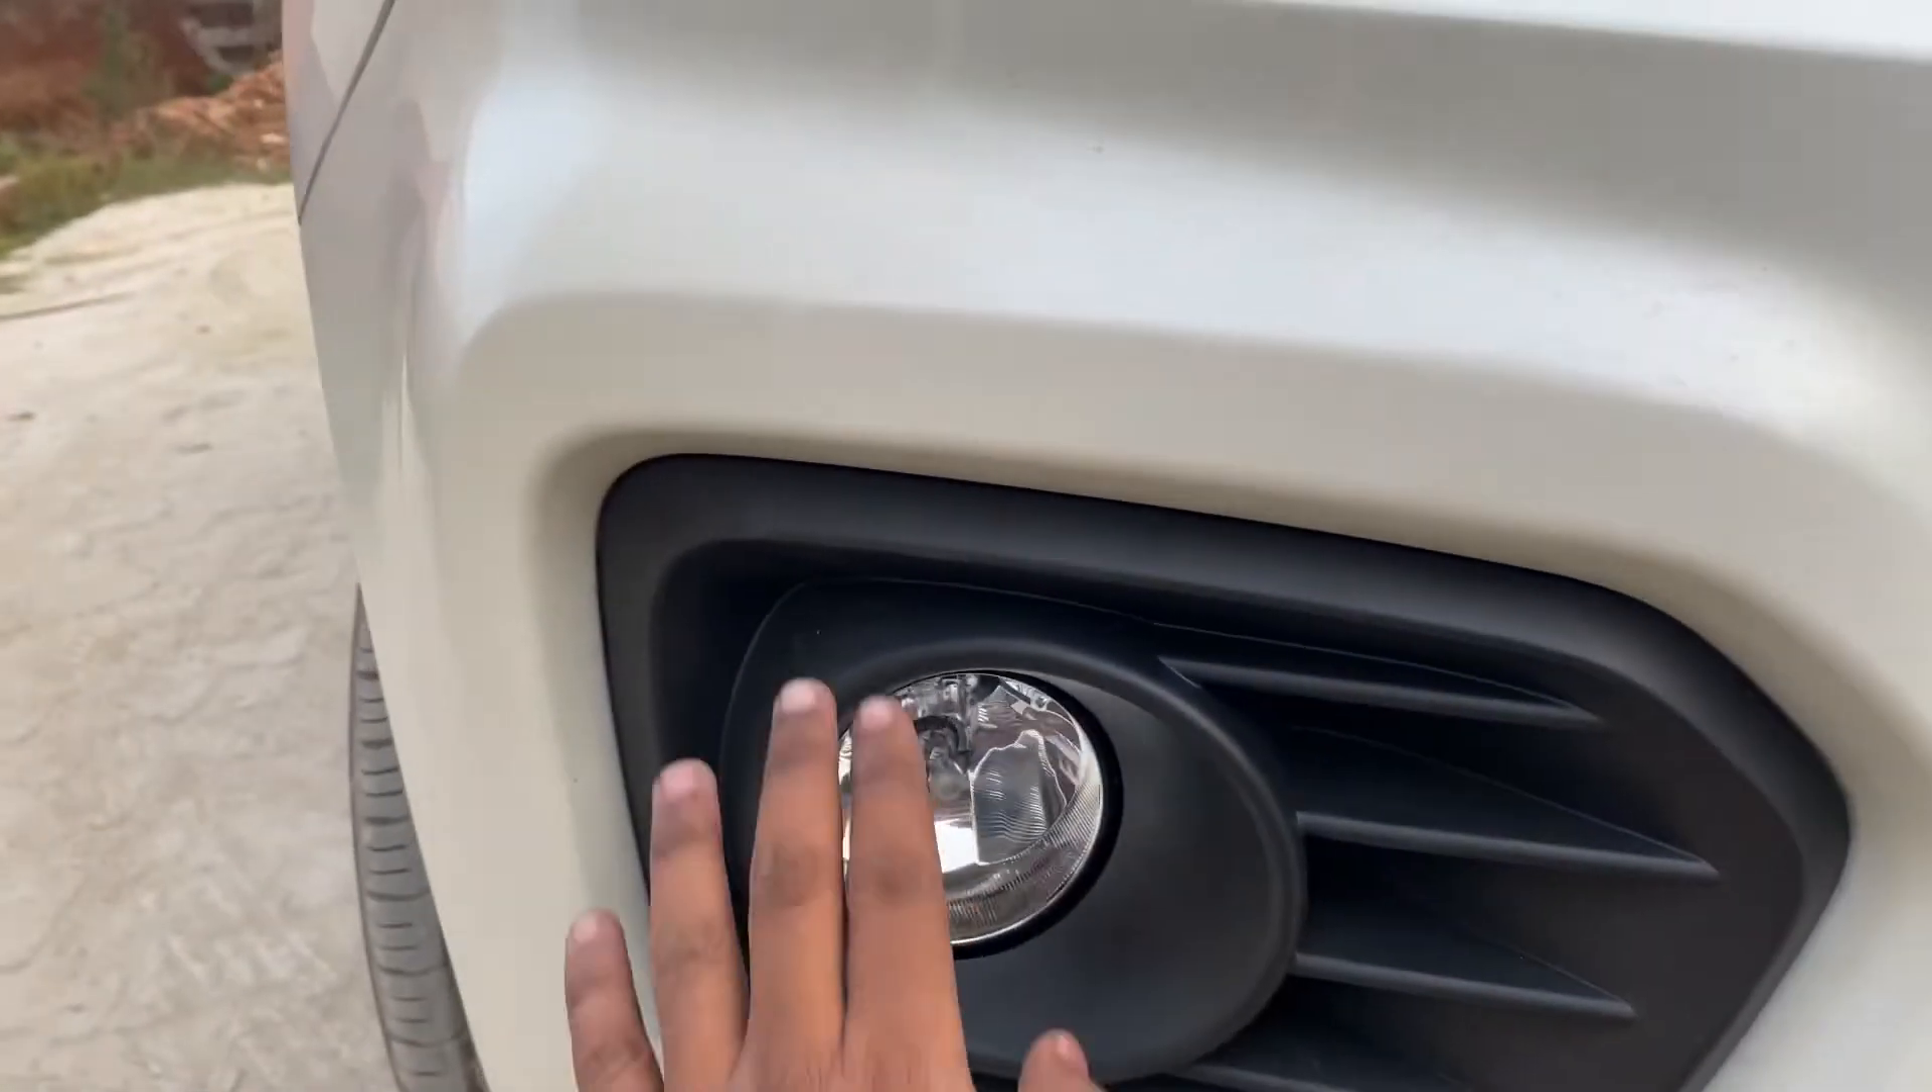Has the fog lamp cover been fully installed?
Yes.